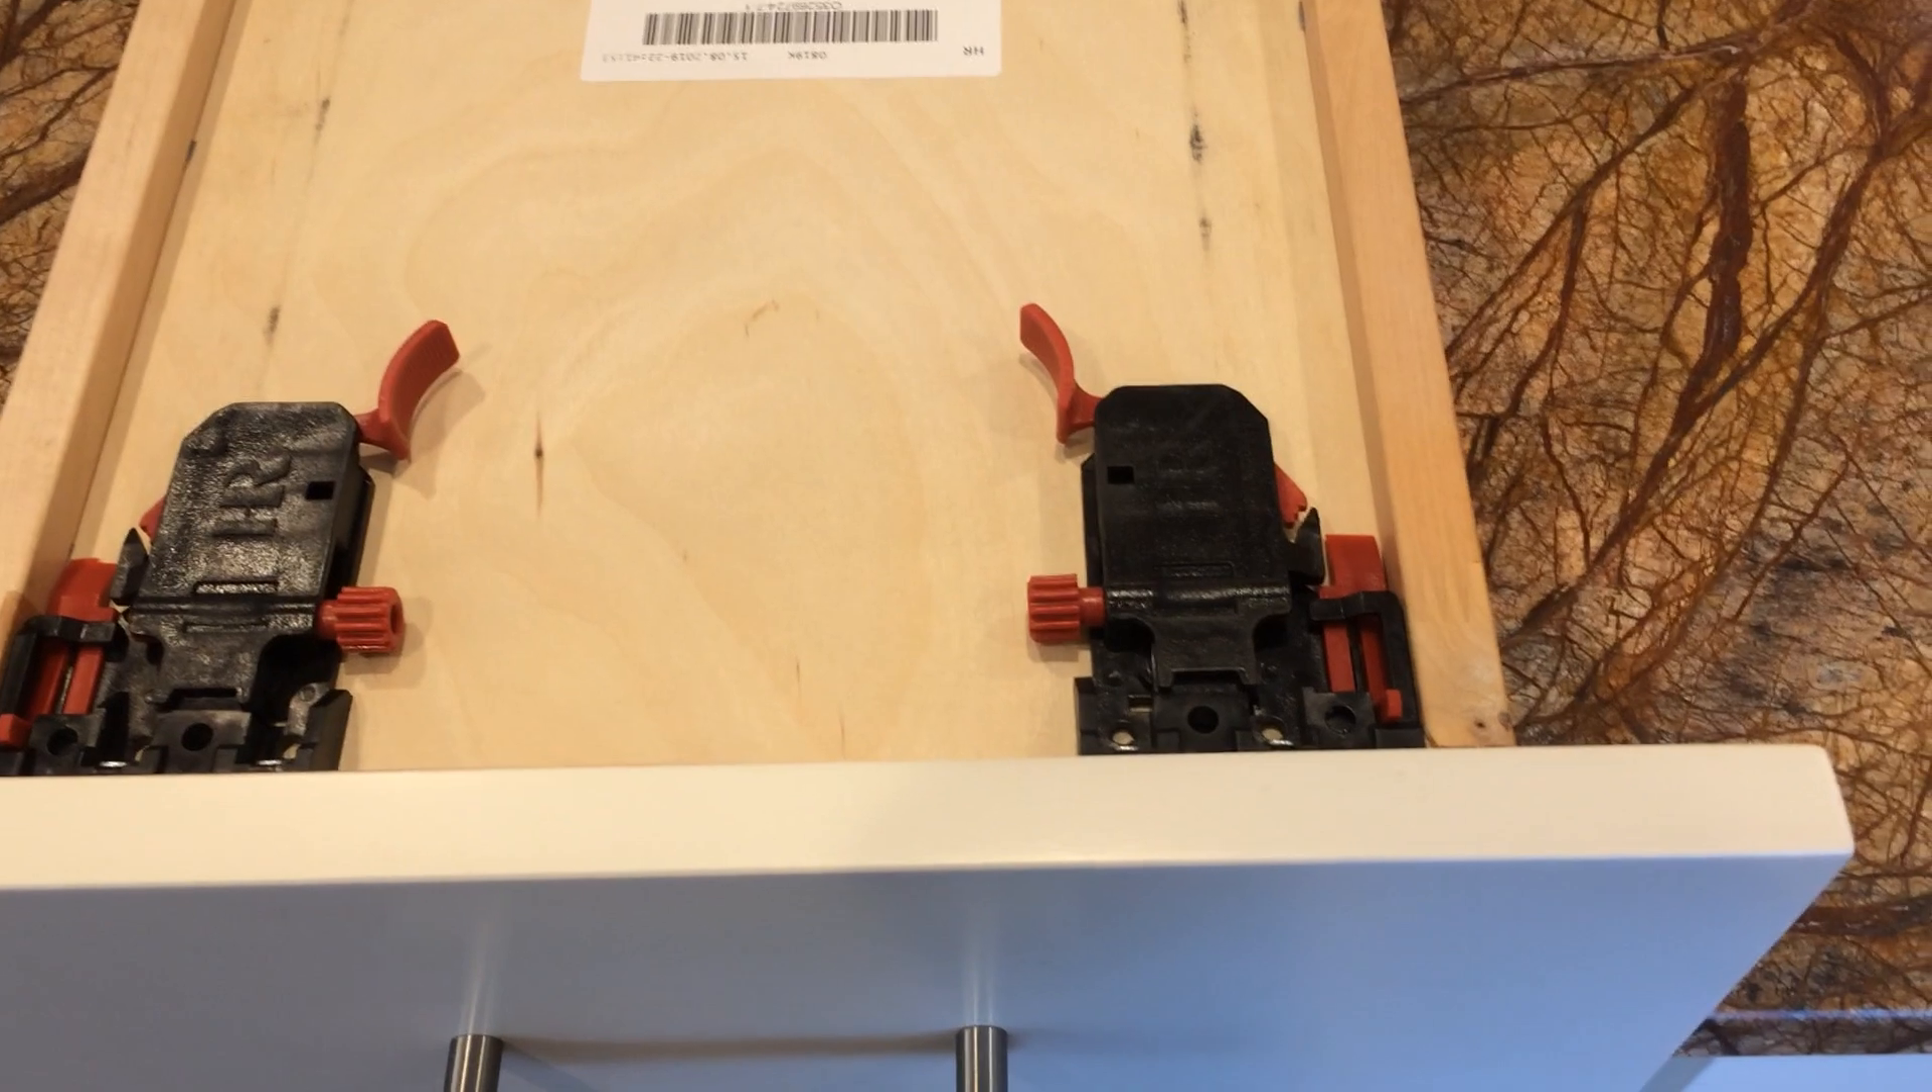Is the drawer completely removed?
Yes.